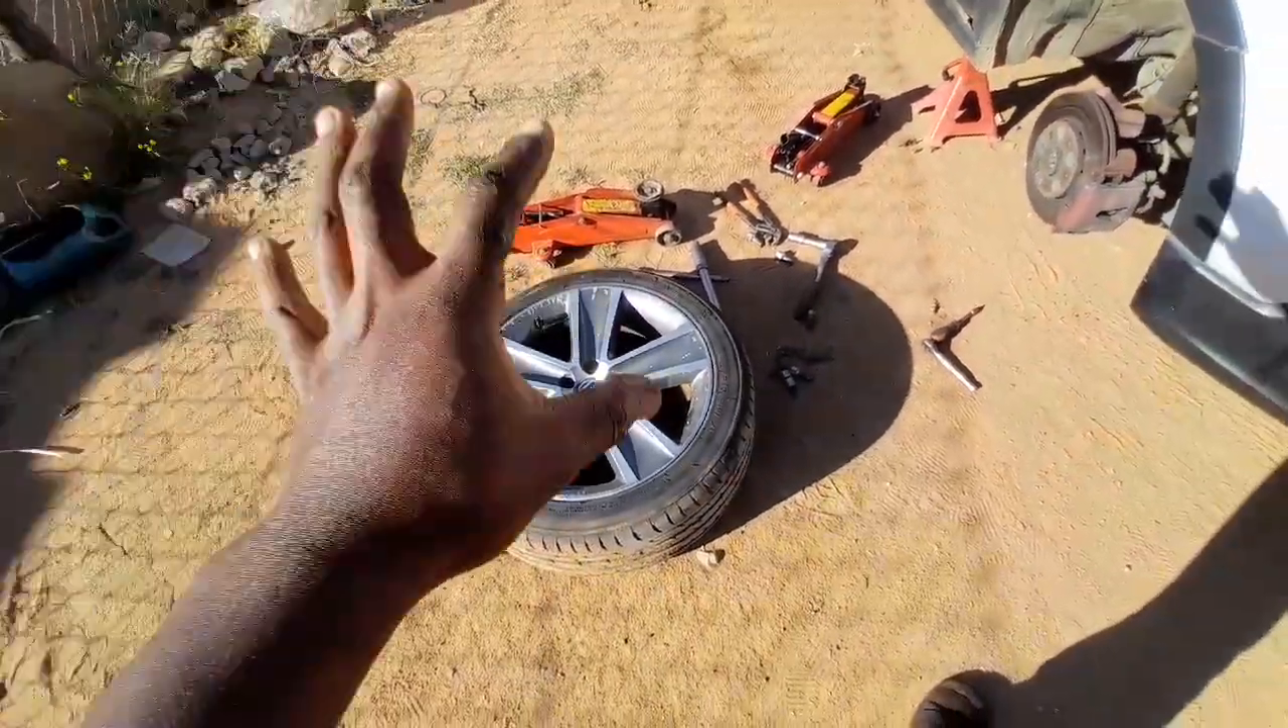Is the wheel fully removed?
Yes.